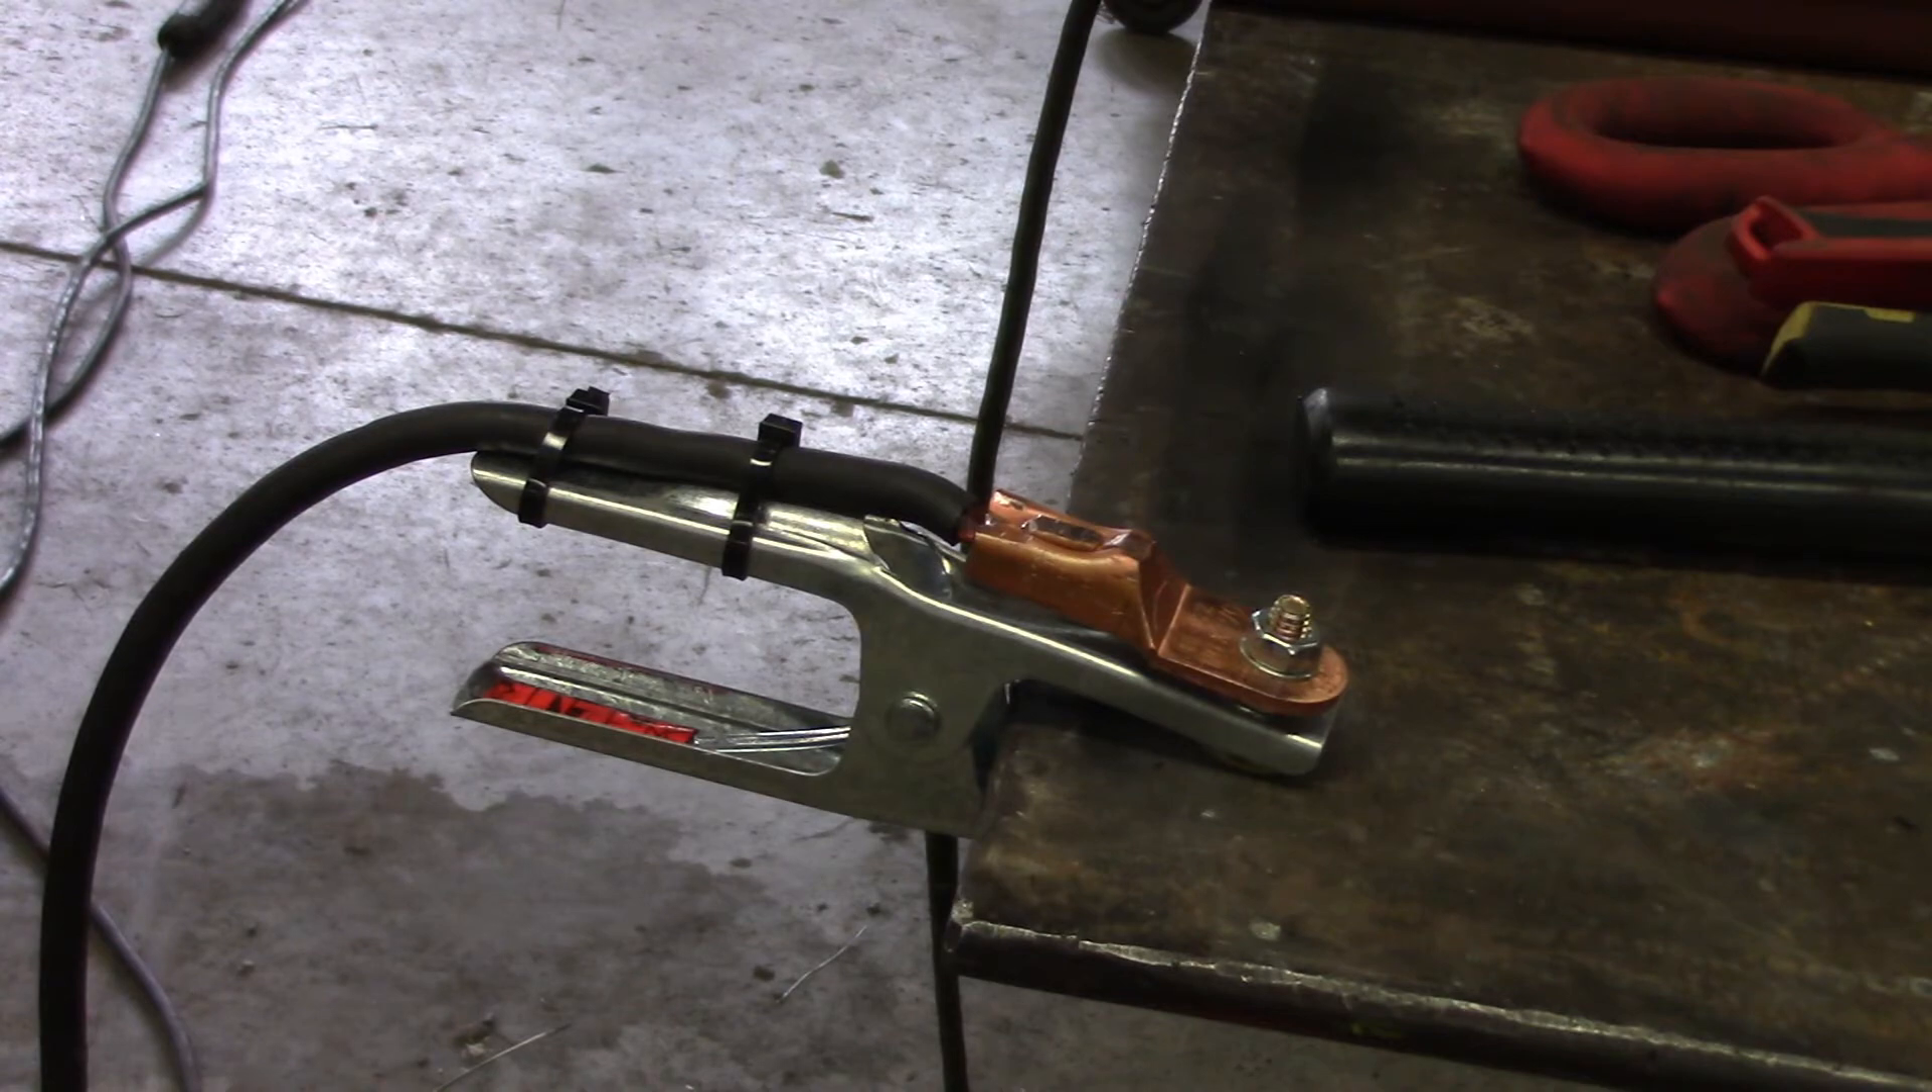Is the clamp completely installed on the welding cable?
Yes.